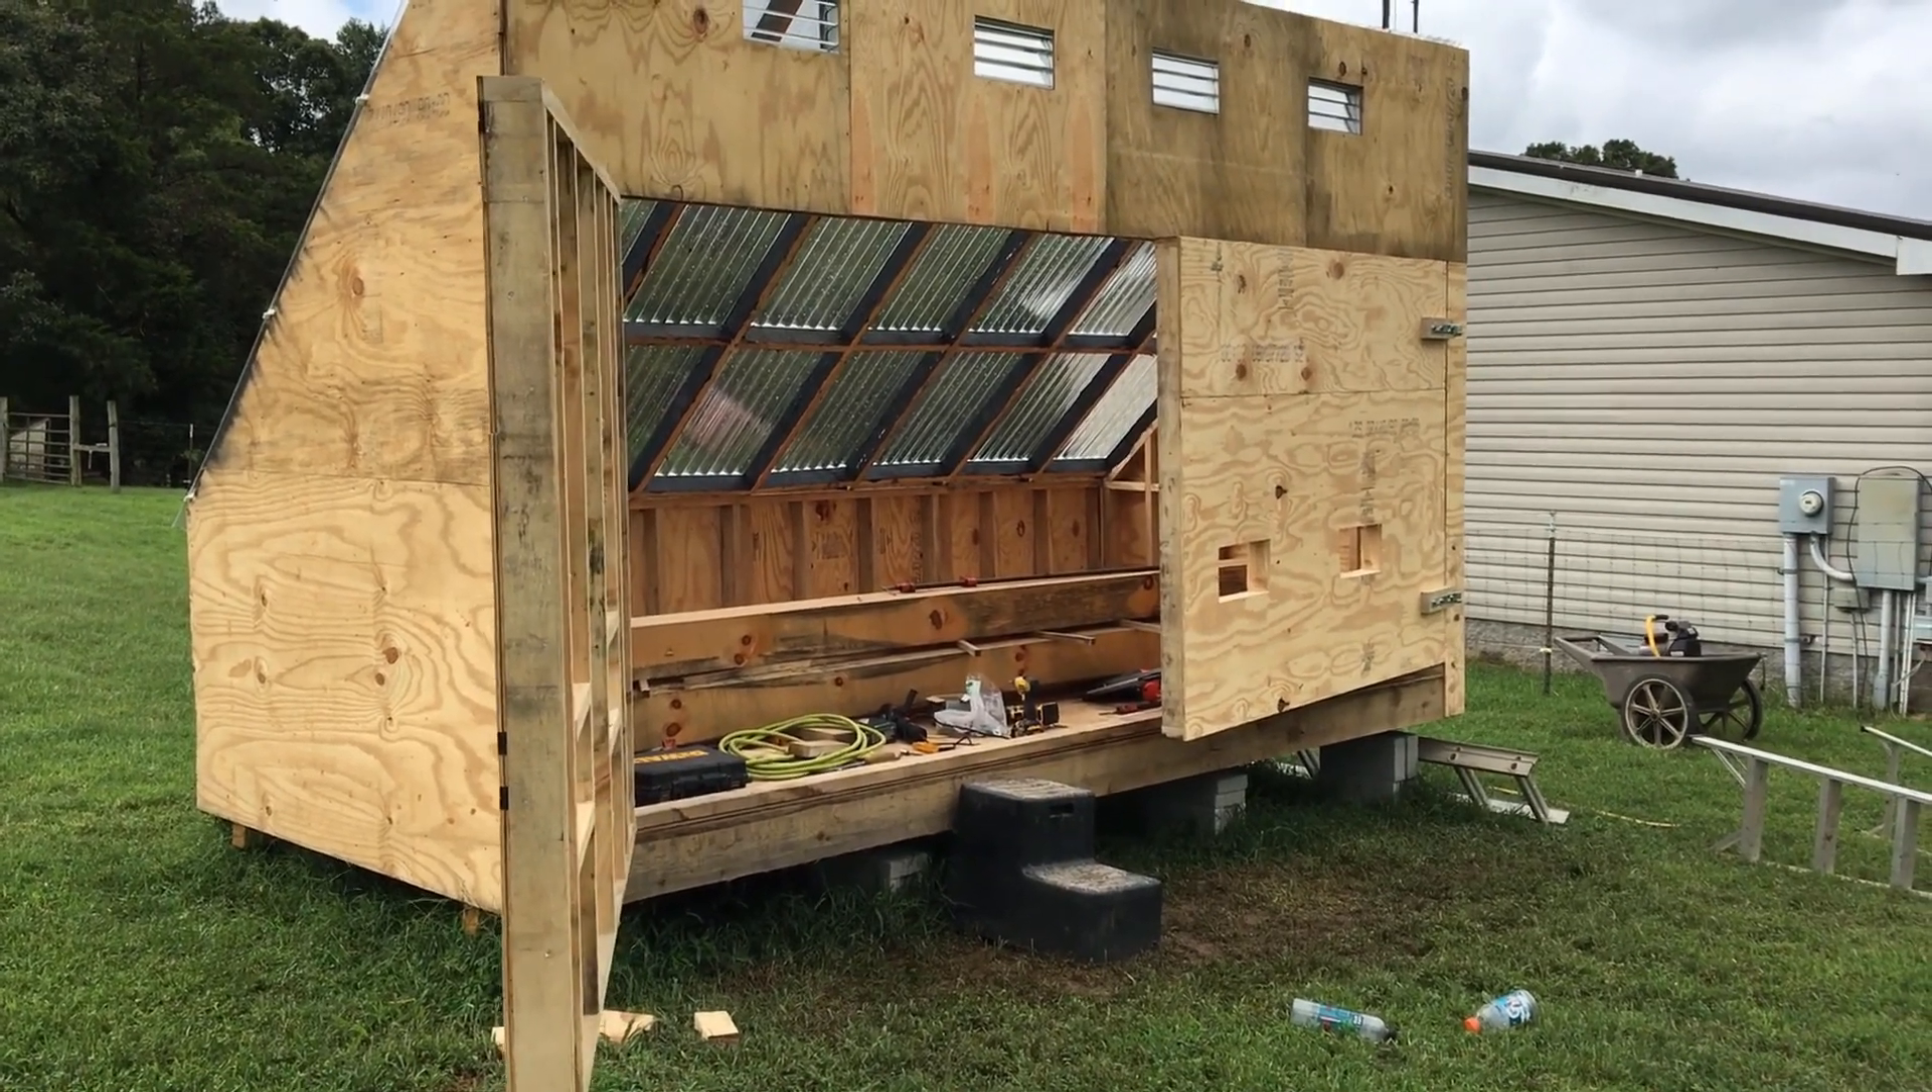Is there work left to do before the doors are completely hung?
No.